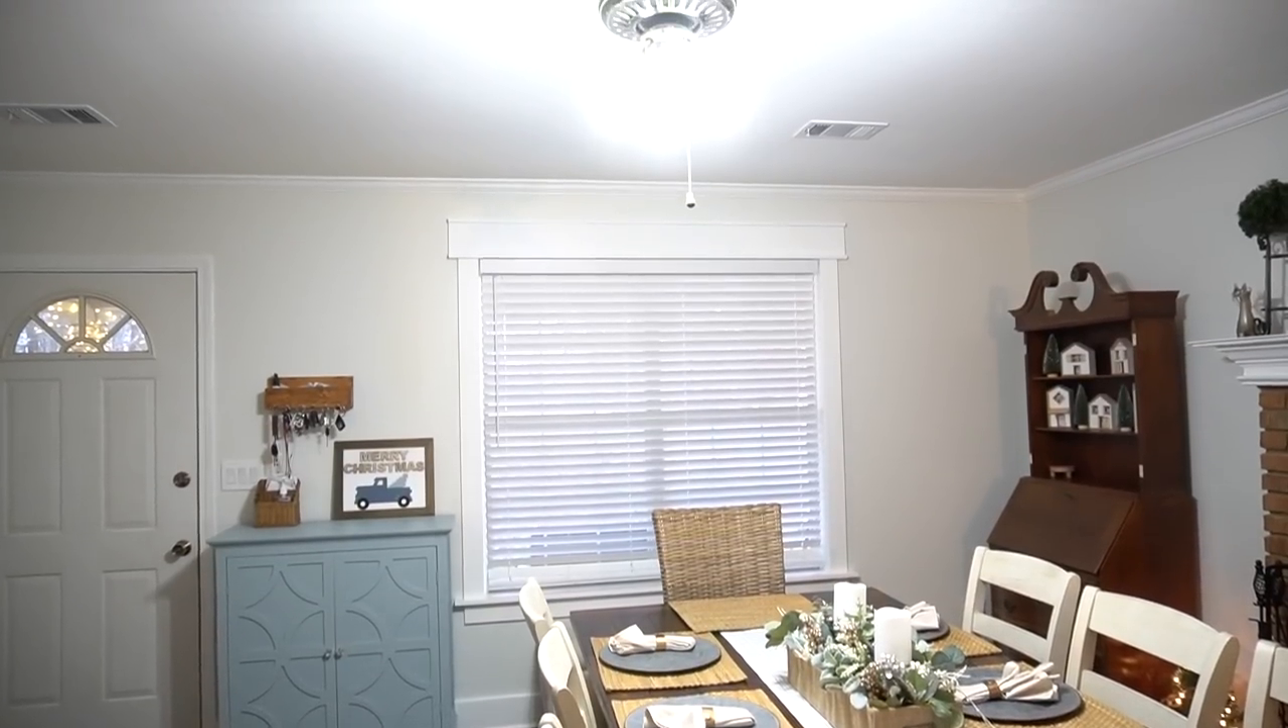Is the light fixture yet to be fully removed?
Yes.